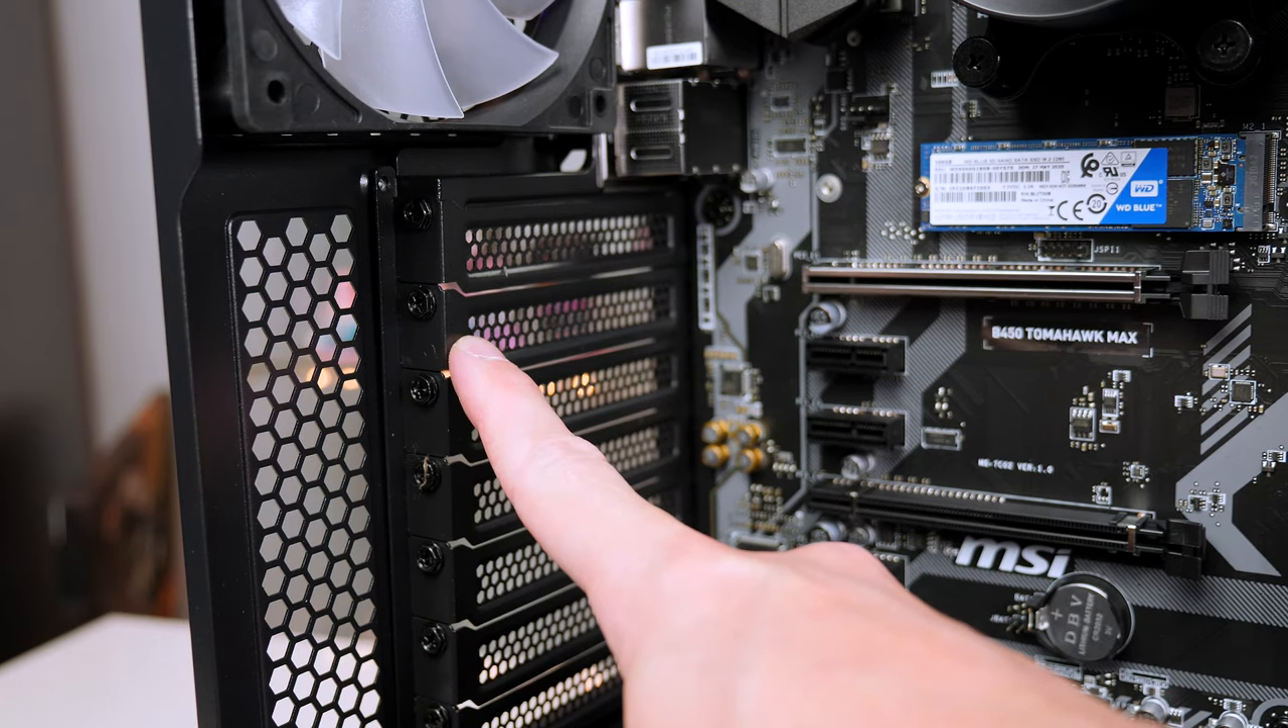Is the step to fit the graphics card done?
No.